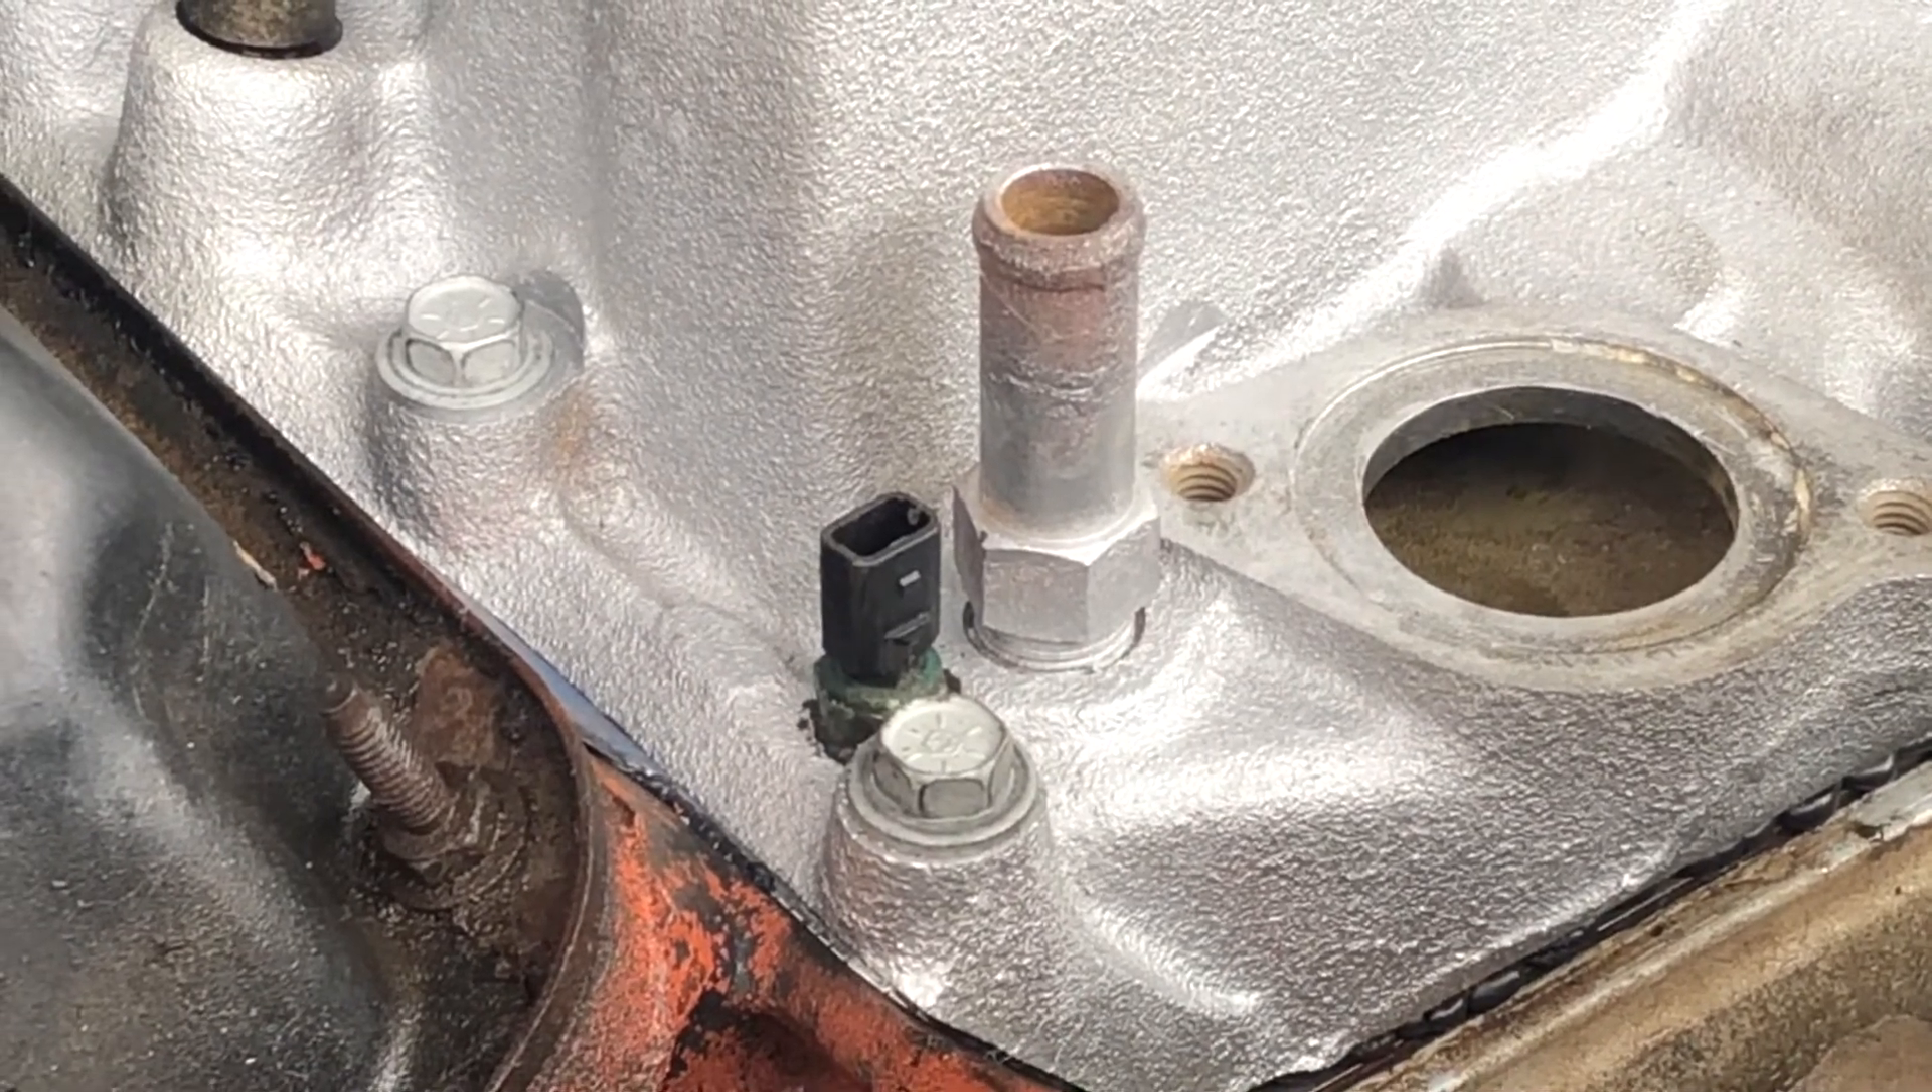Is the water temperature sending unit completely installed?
Yes.